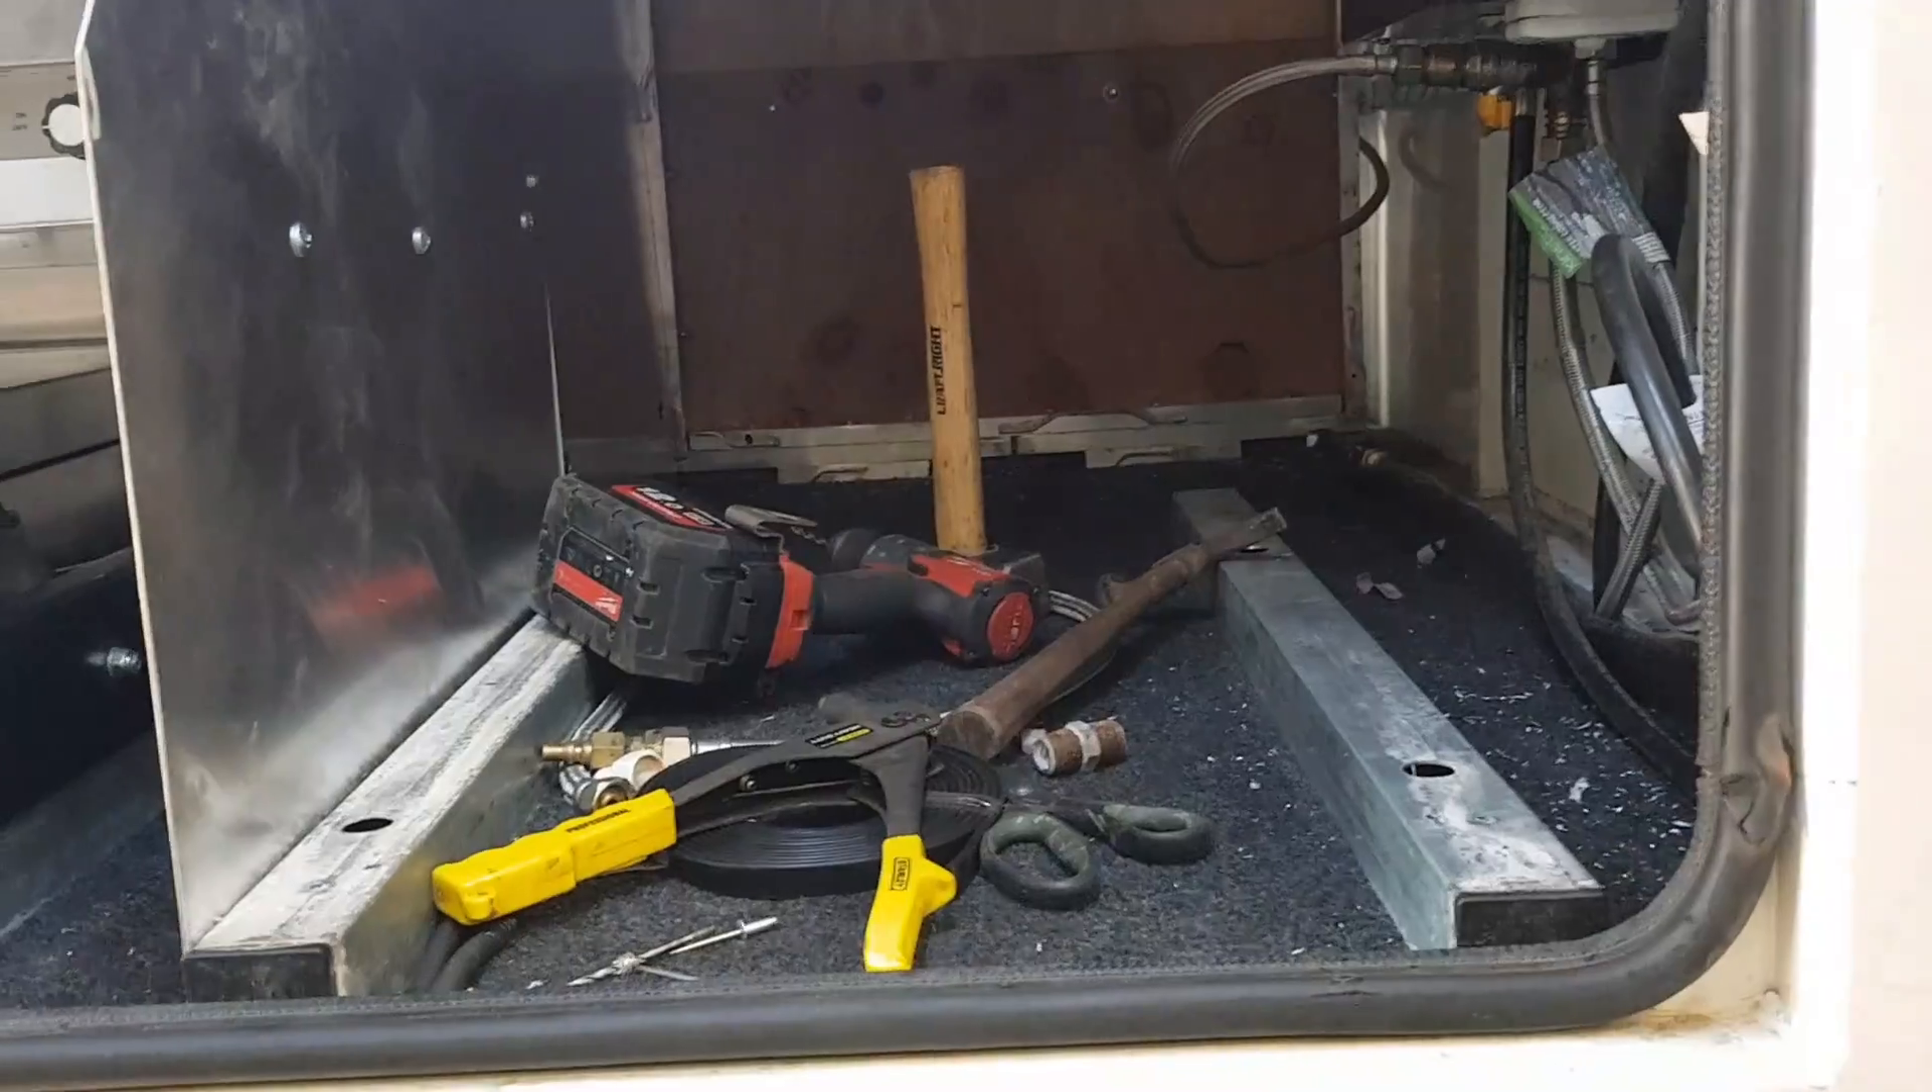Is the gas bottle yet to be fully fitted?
Yes.